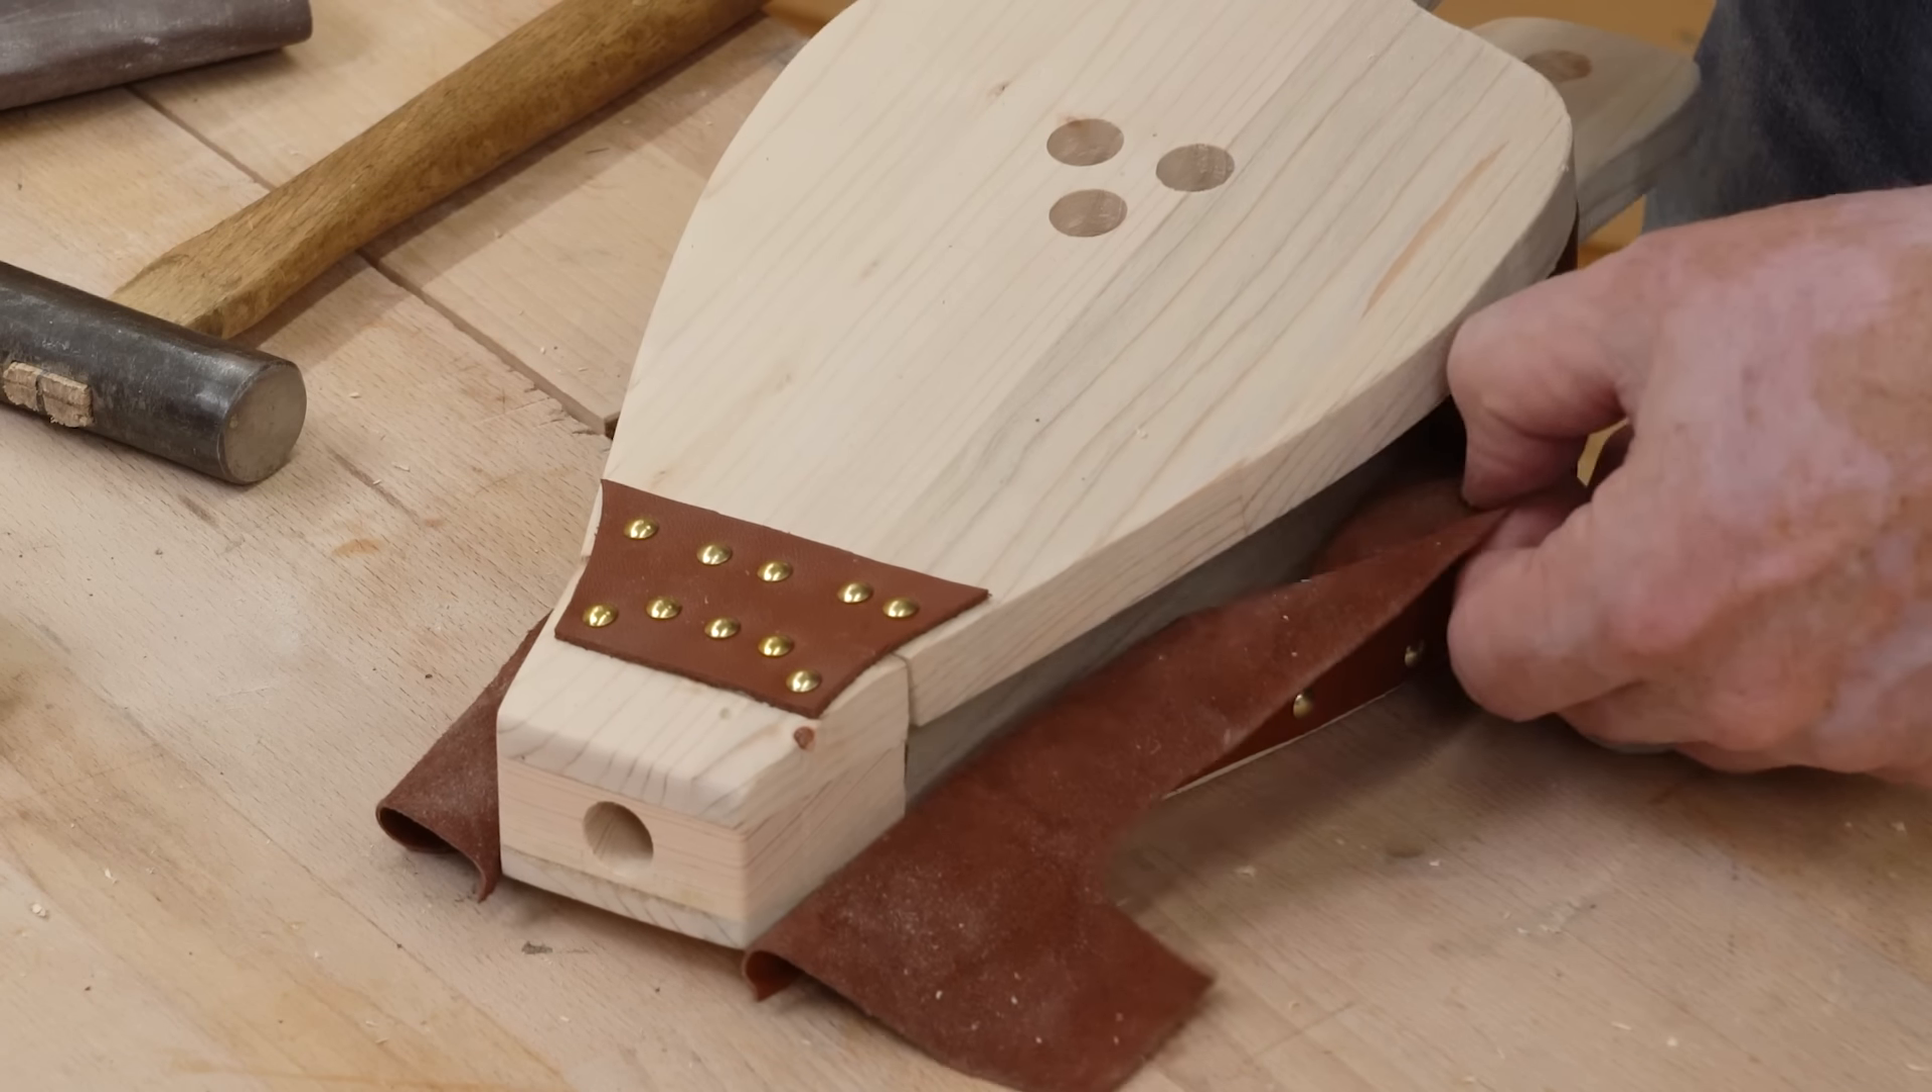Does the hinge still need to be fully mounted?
No.